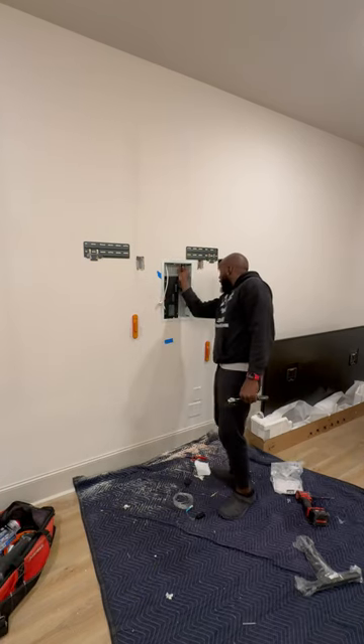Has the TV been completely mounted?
No.